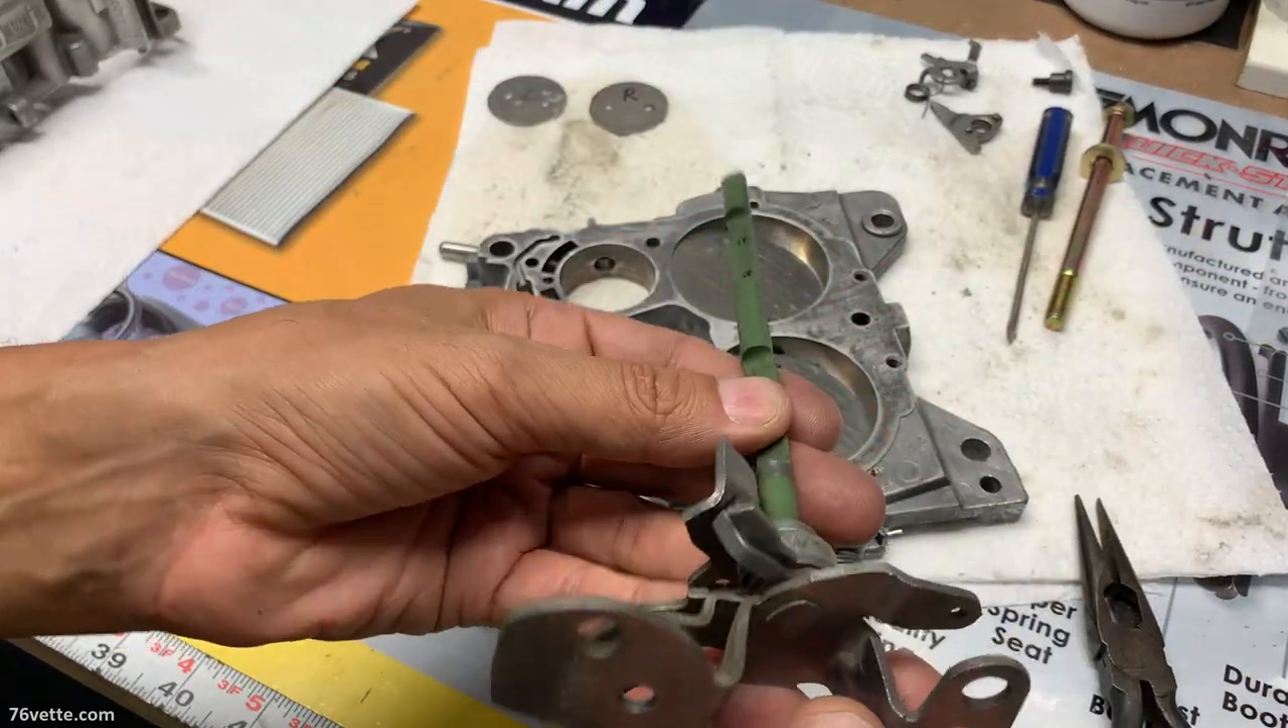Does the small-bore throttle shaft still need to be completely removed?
No.